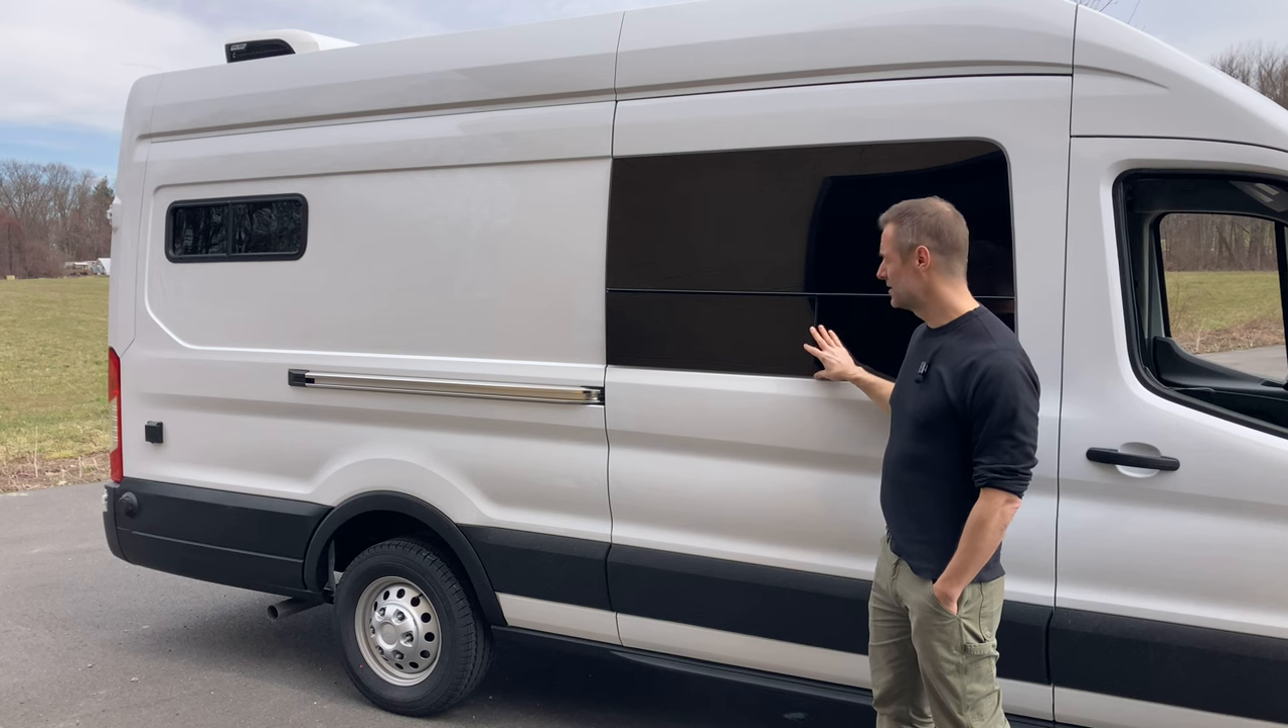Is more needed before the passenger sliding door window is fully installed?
No.